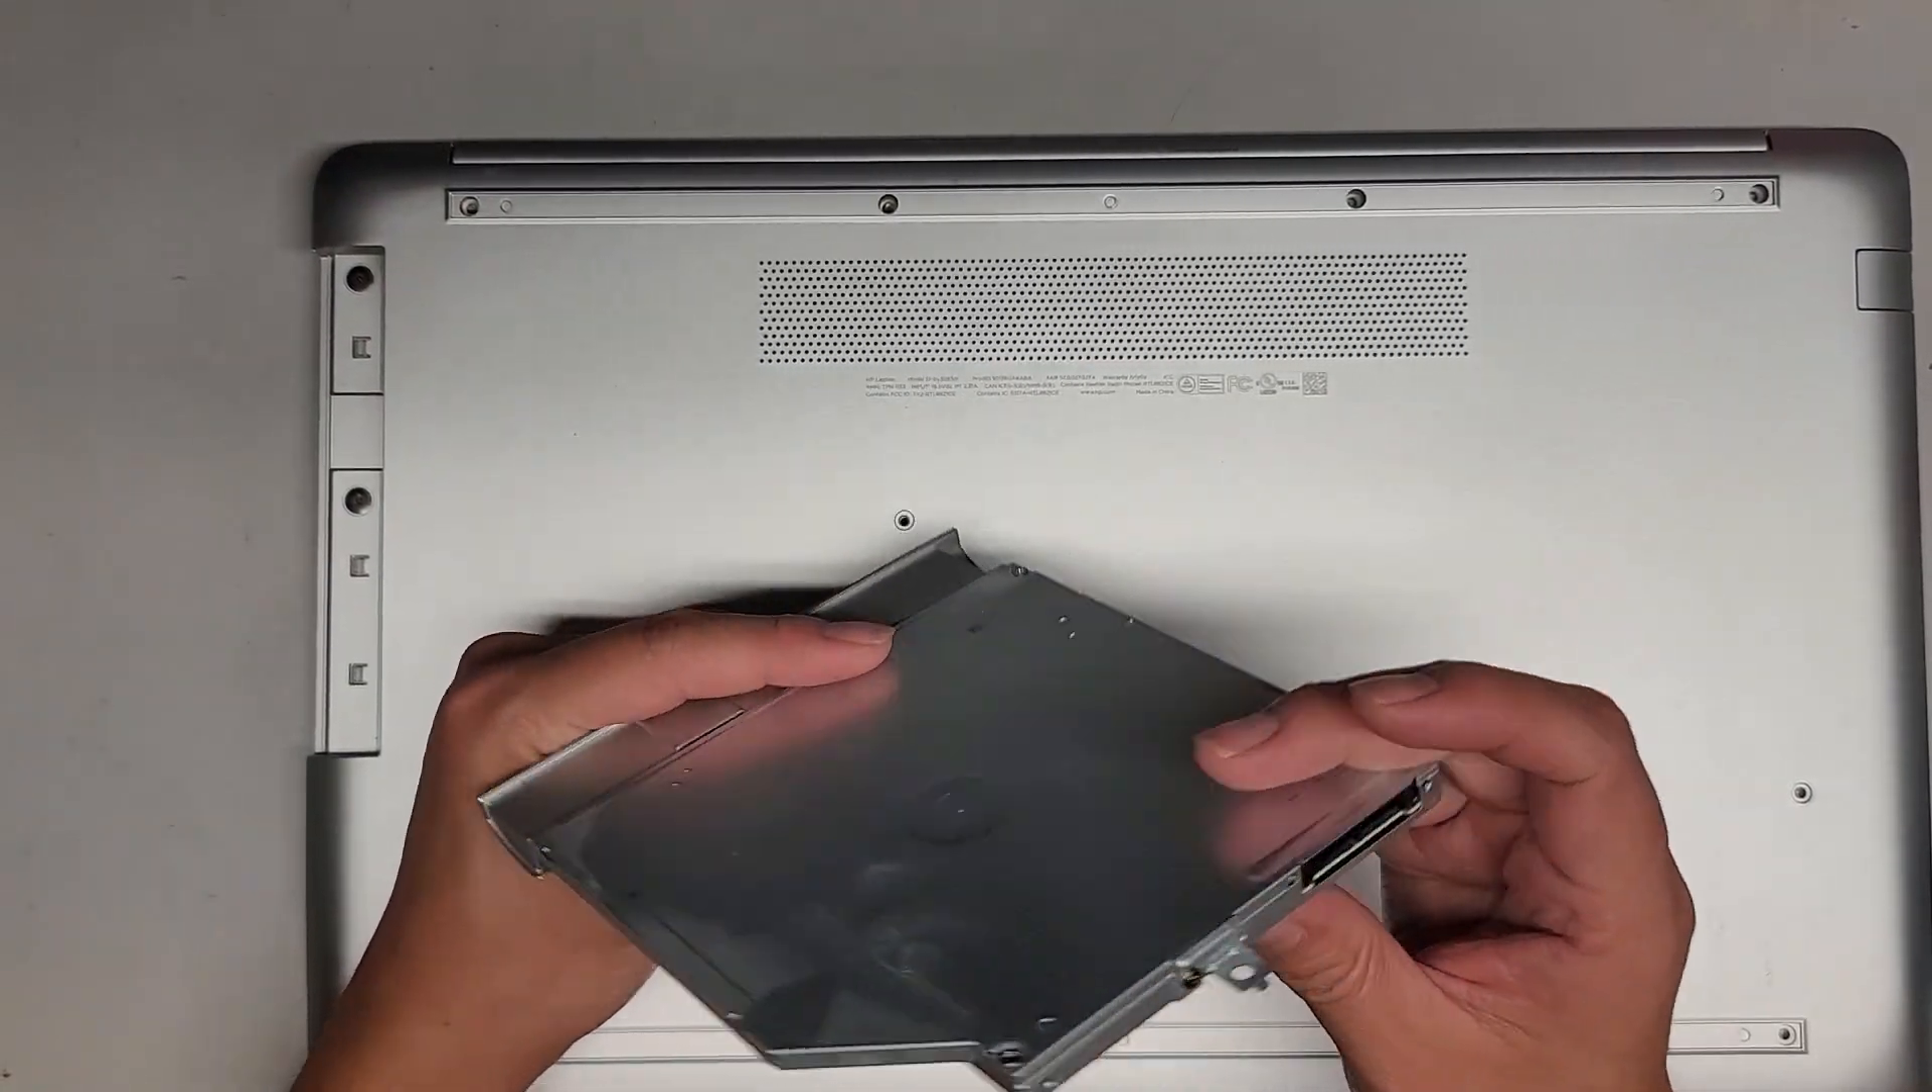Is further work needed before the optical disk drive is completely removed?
No.